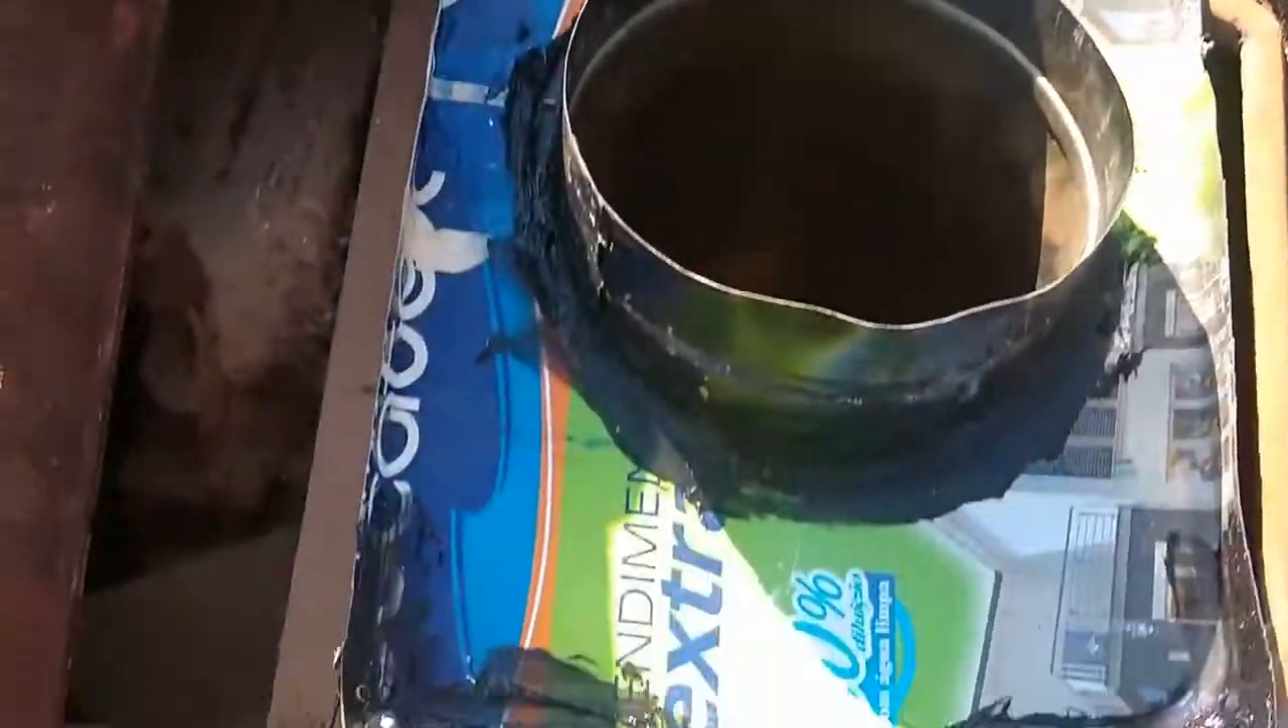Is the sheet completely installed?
Yes.